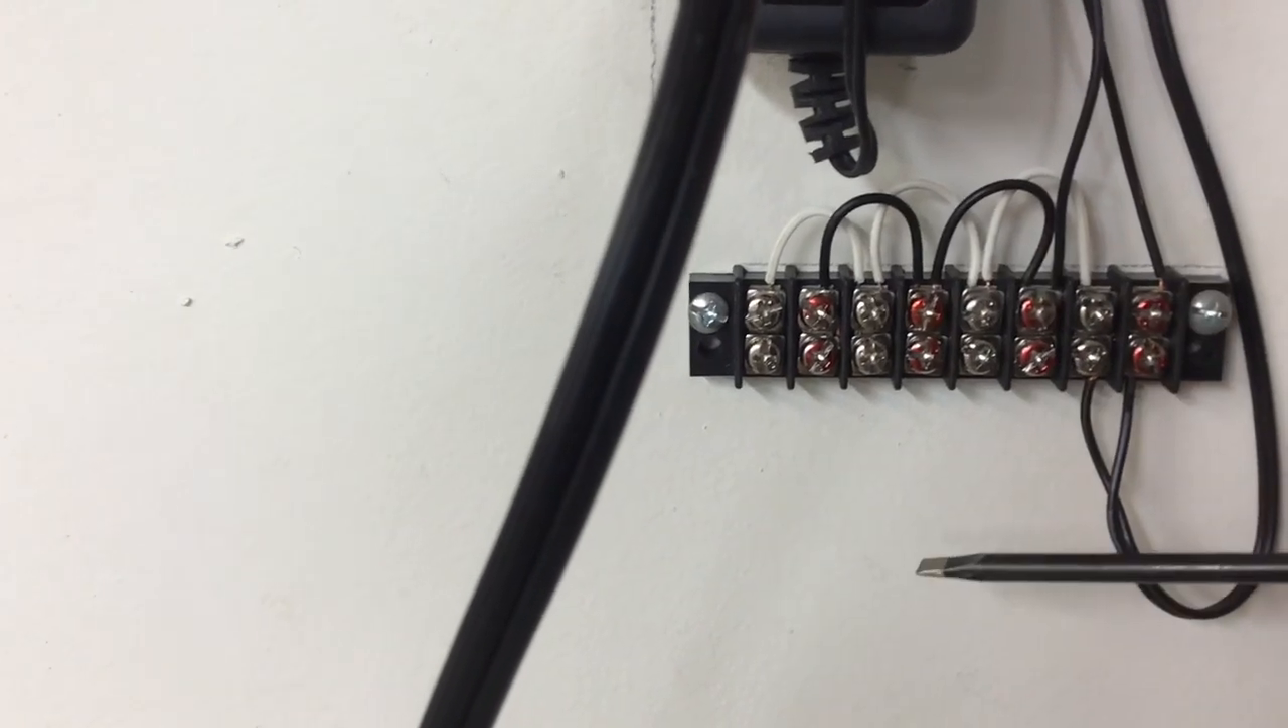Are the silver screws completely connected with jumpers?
Yes.